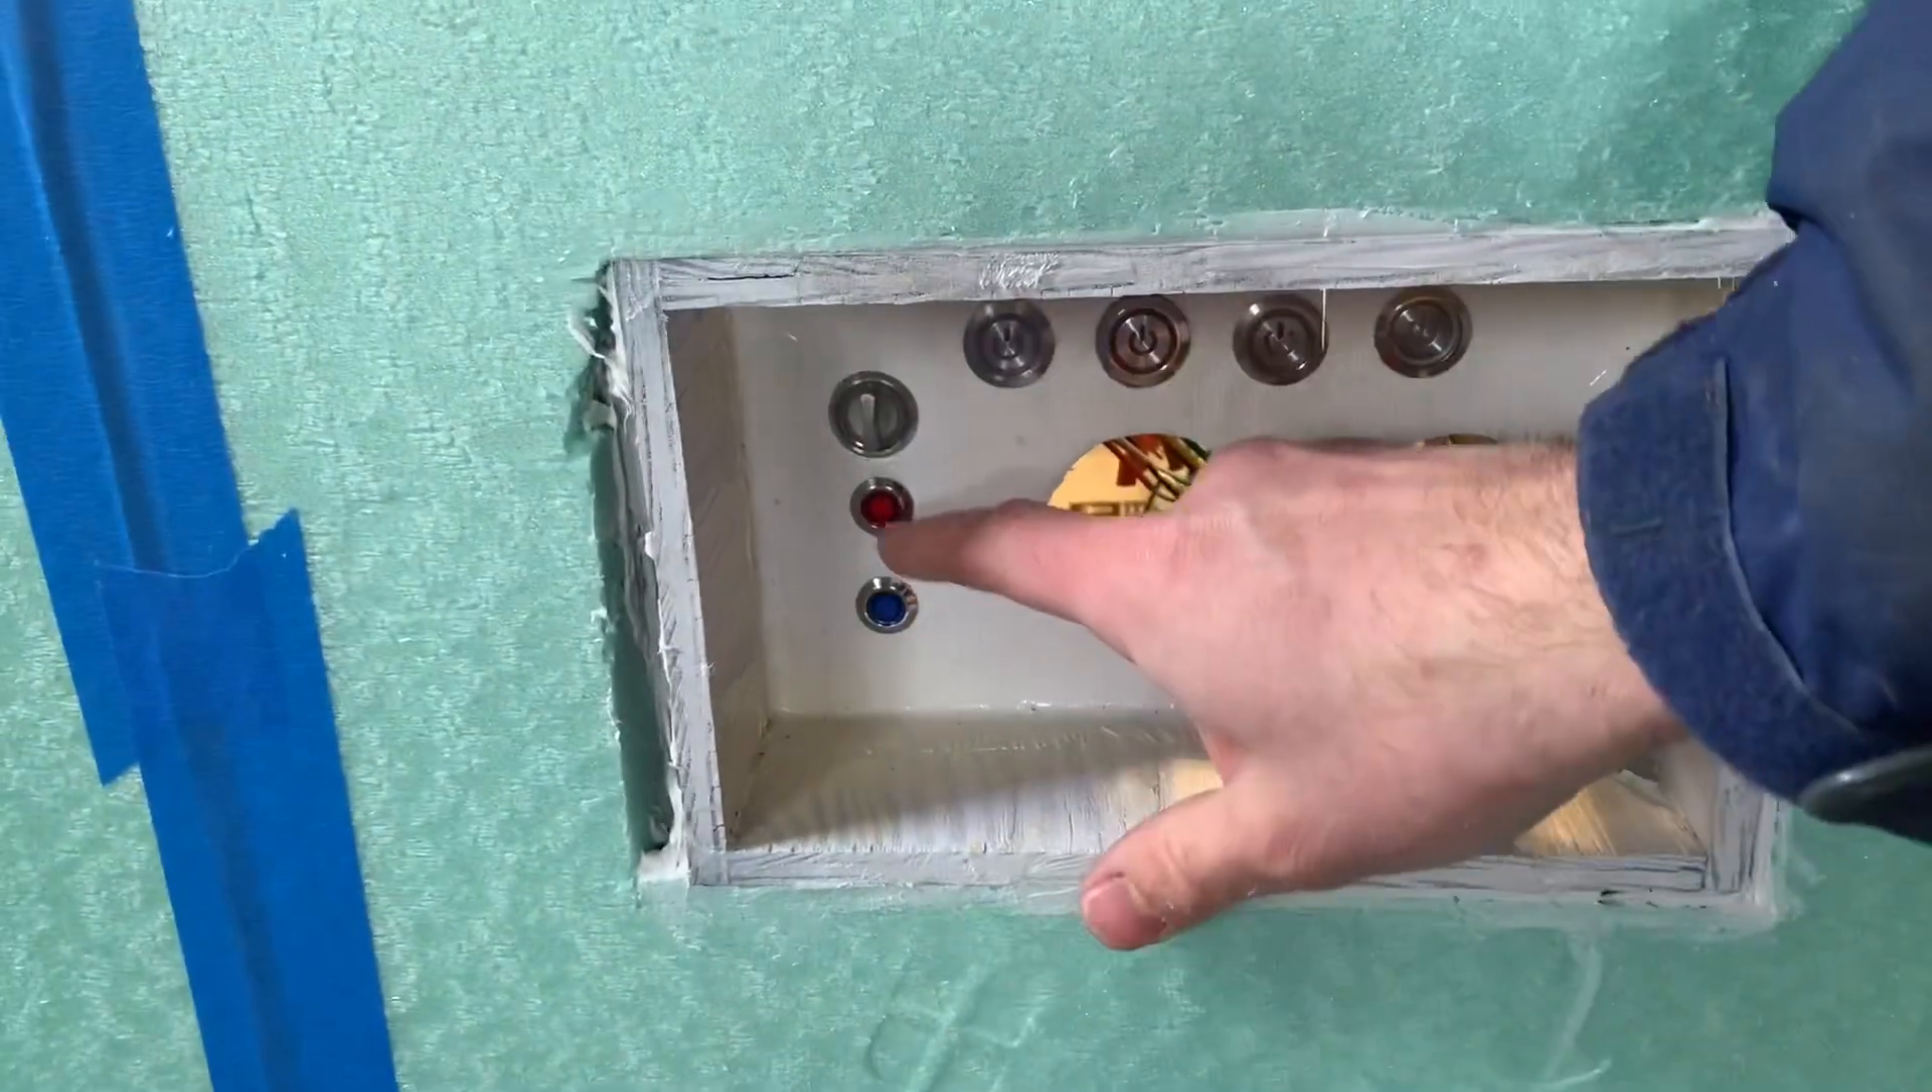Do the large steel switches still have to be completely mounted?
No.